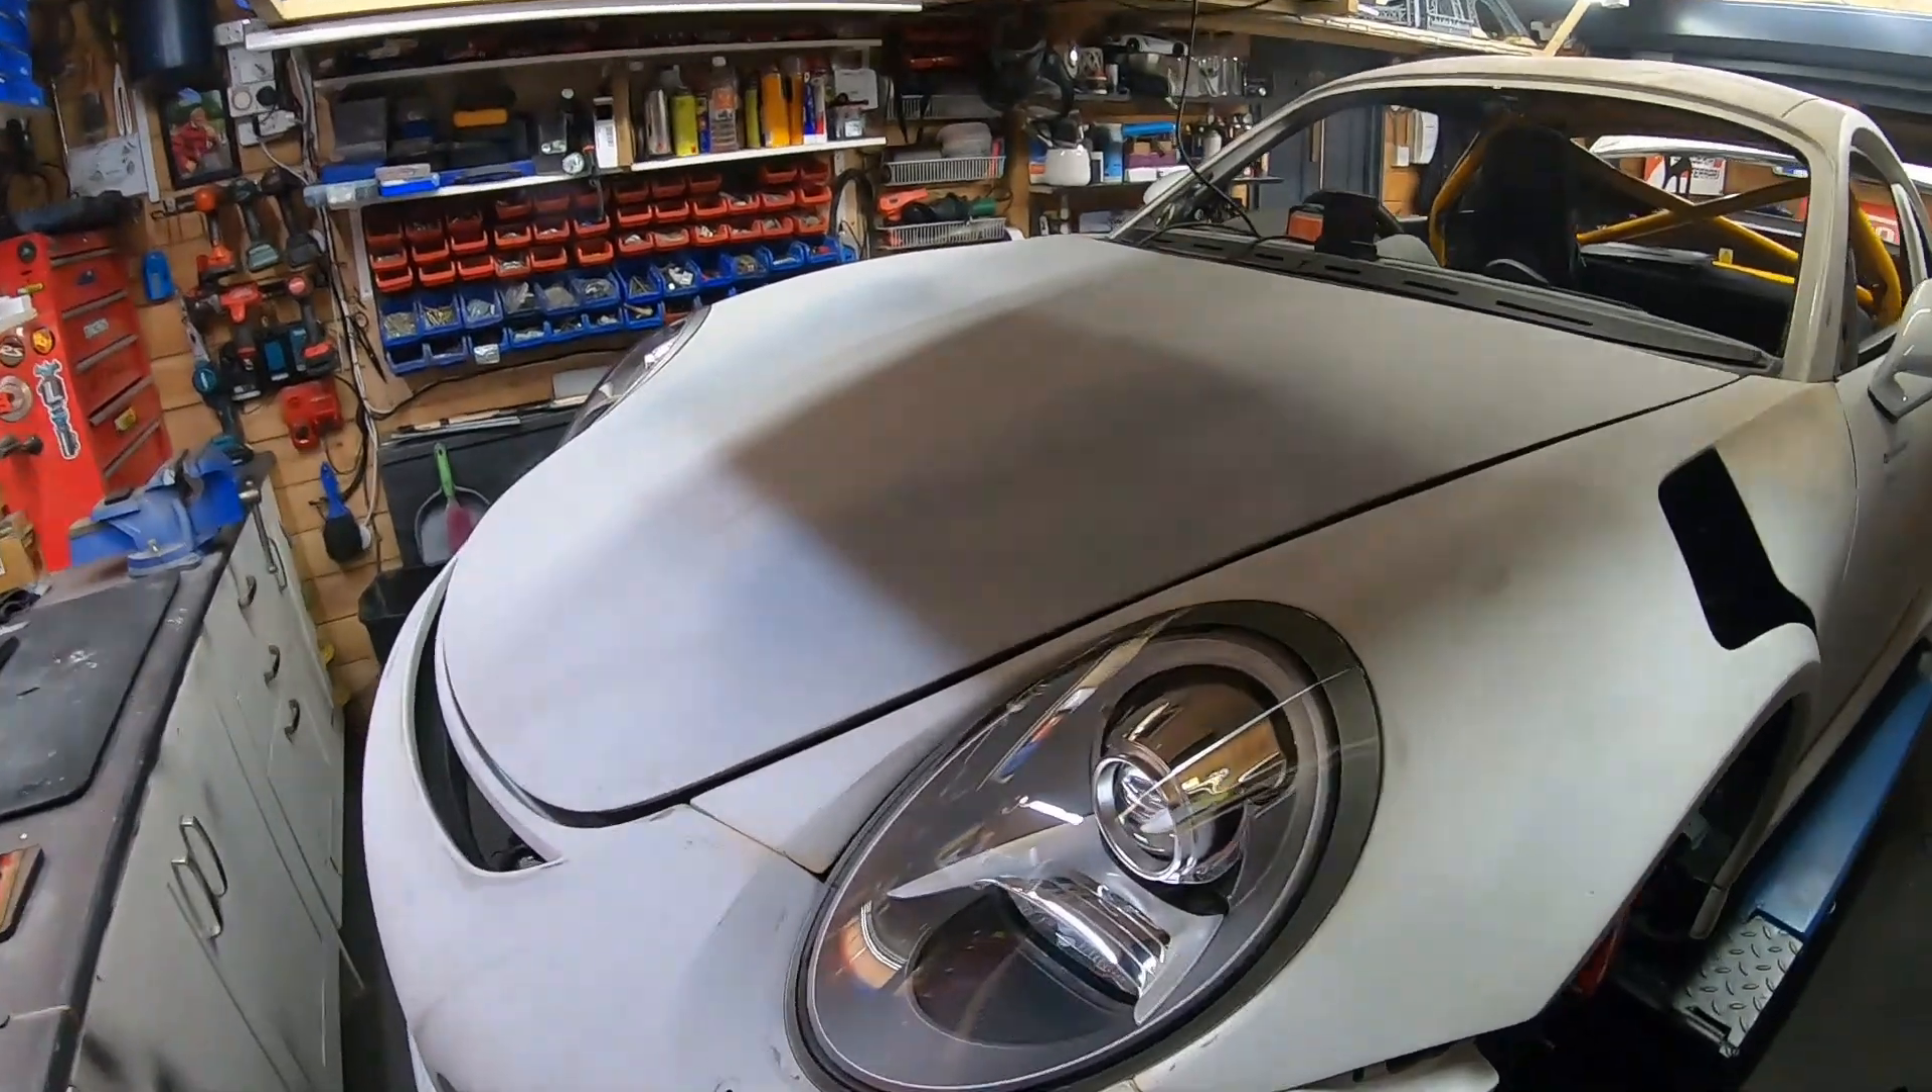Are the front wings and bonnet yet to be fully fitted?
No.